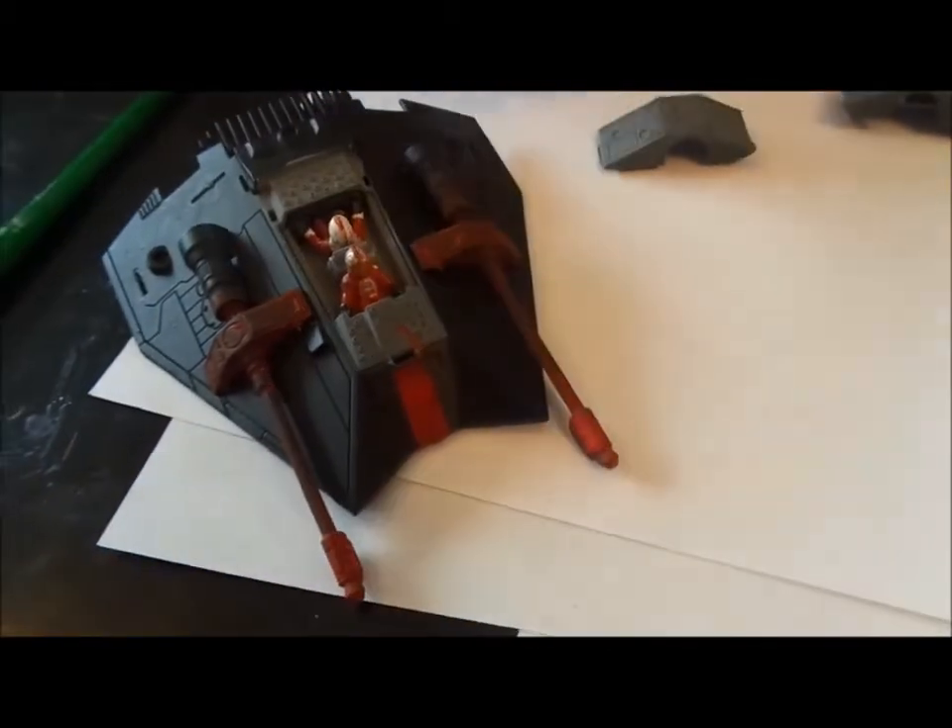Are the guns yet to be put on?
No.